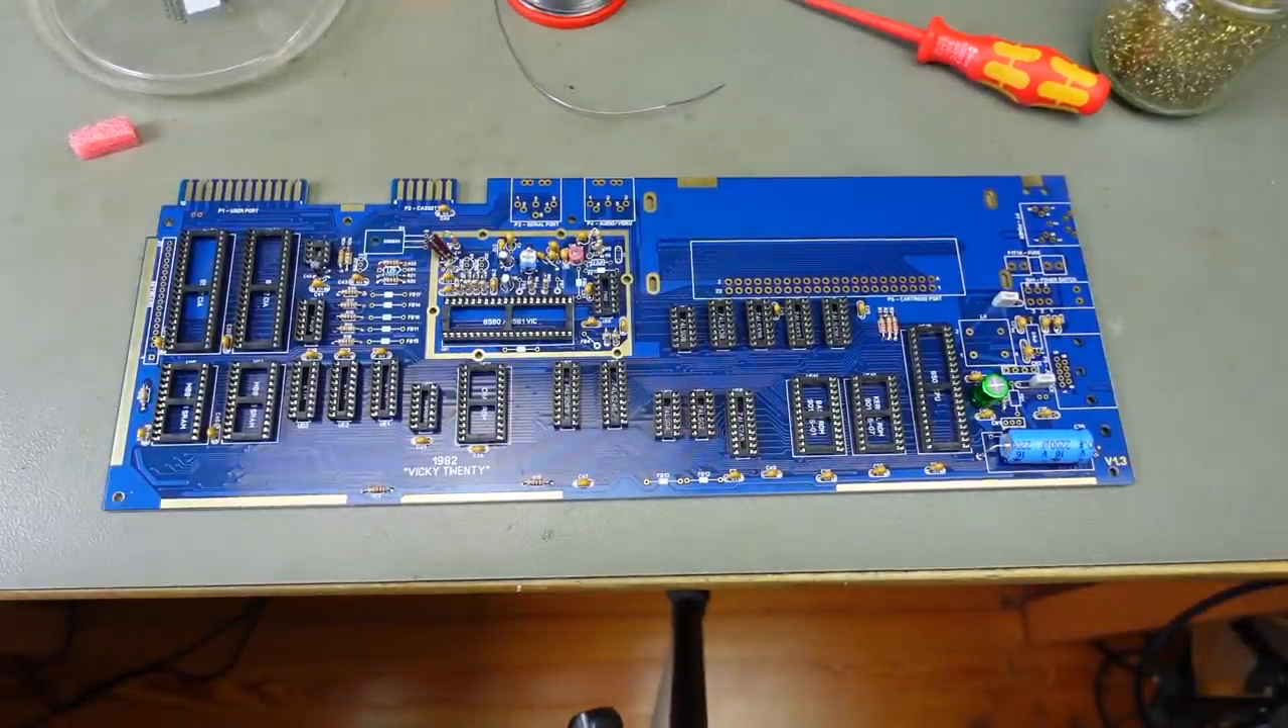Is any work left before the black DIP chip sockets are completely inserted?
No.